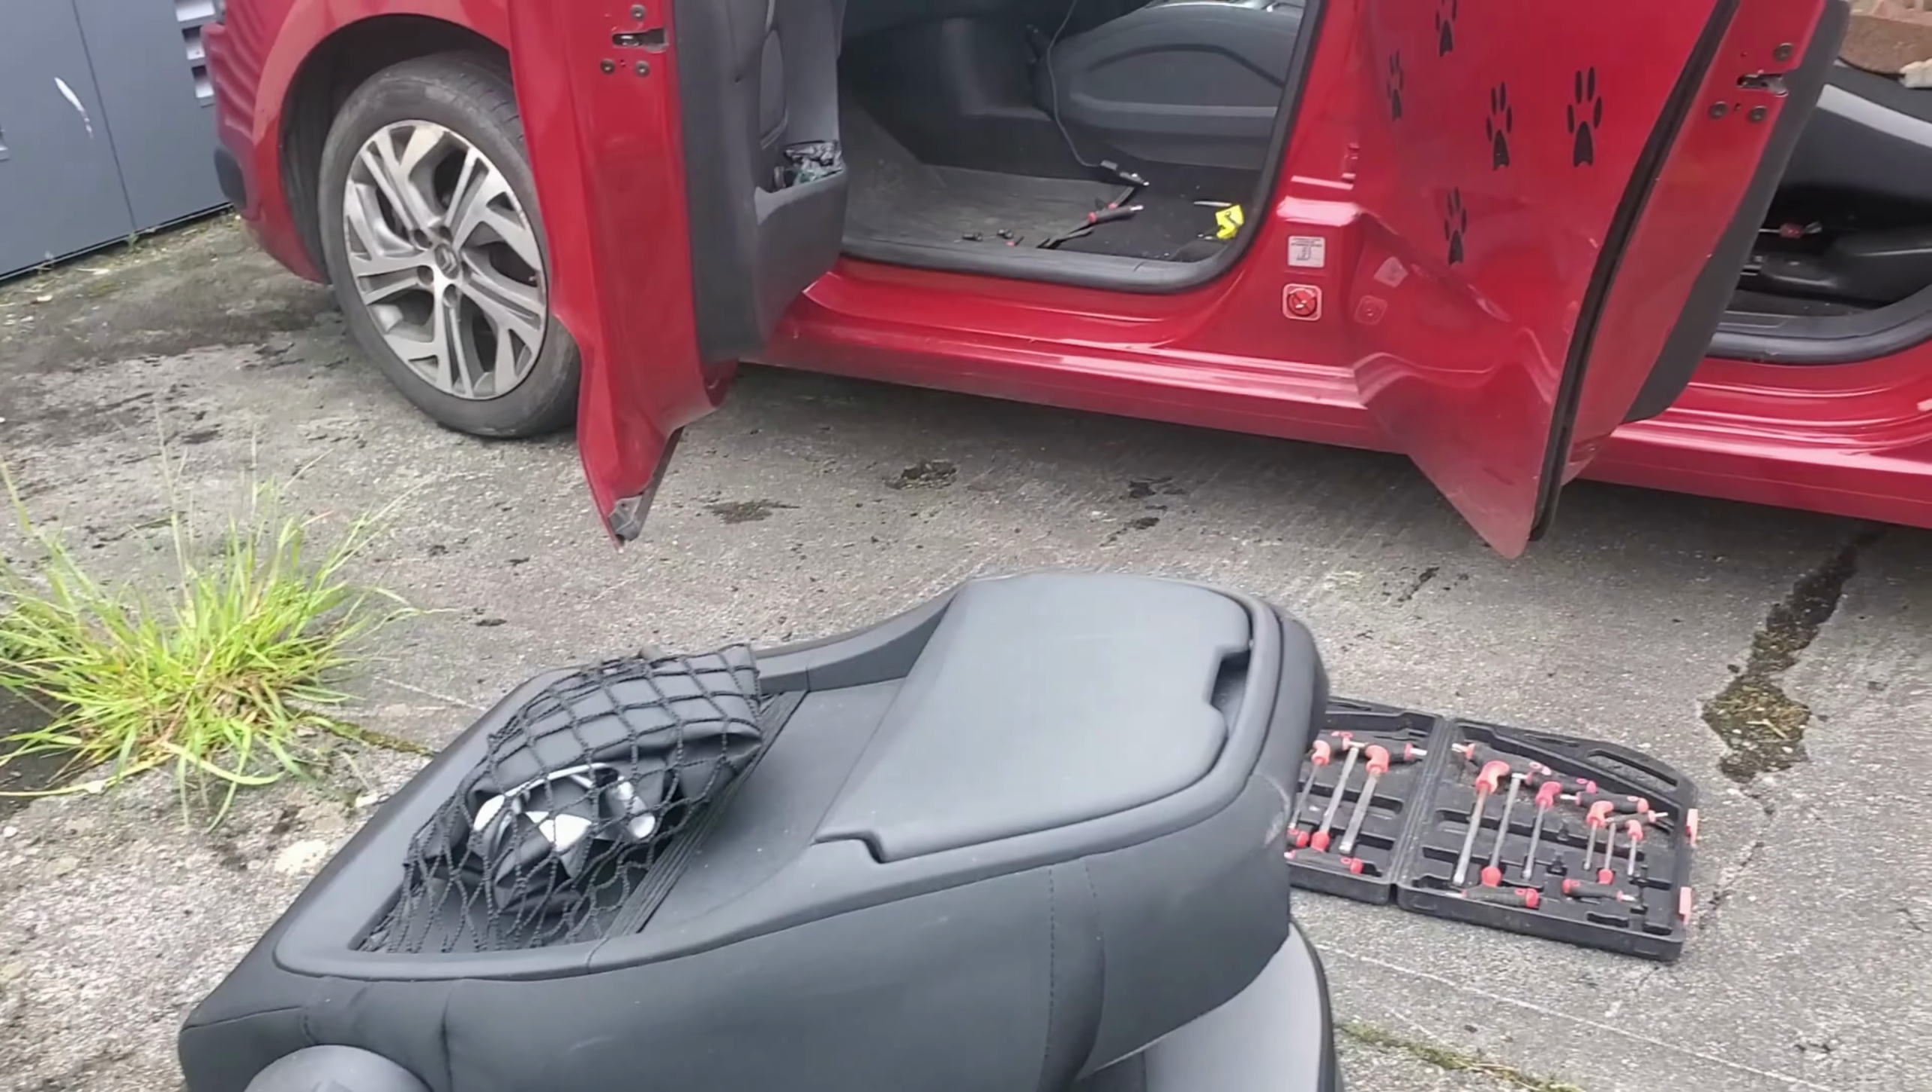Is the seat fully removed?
Yes.